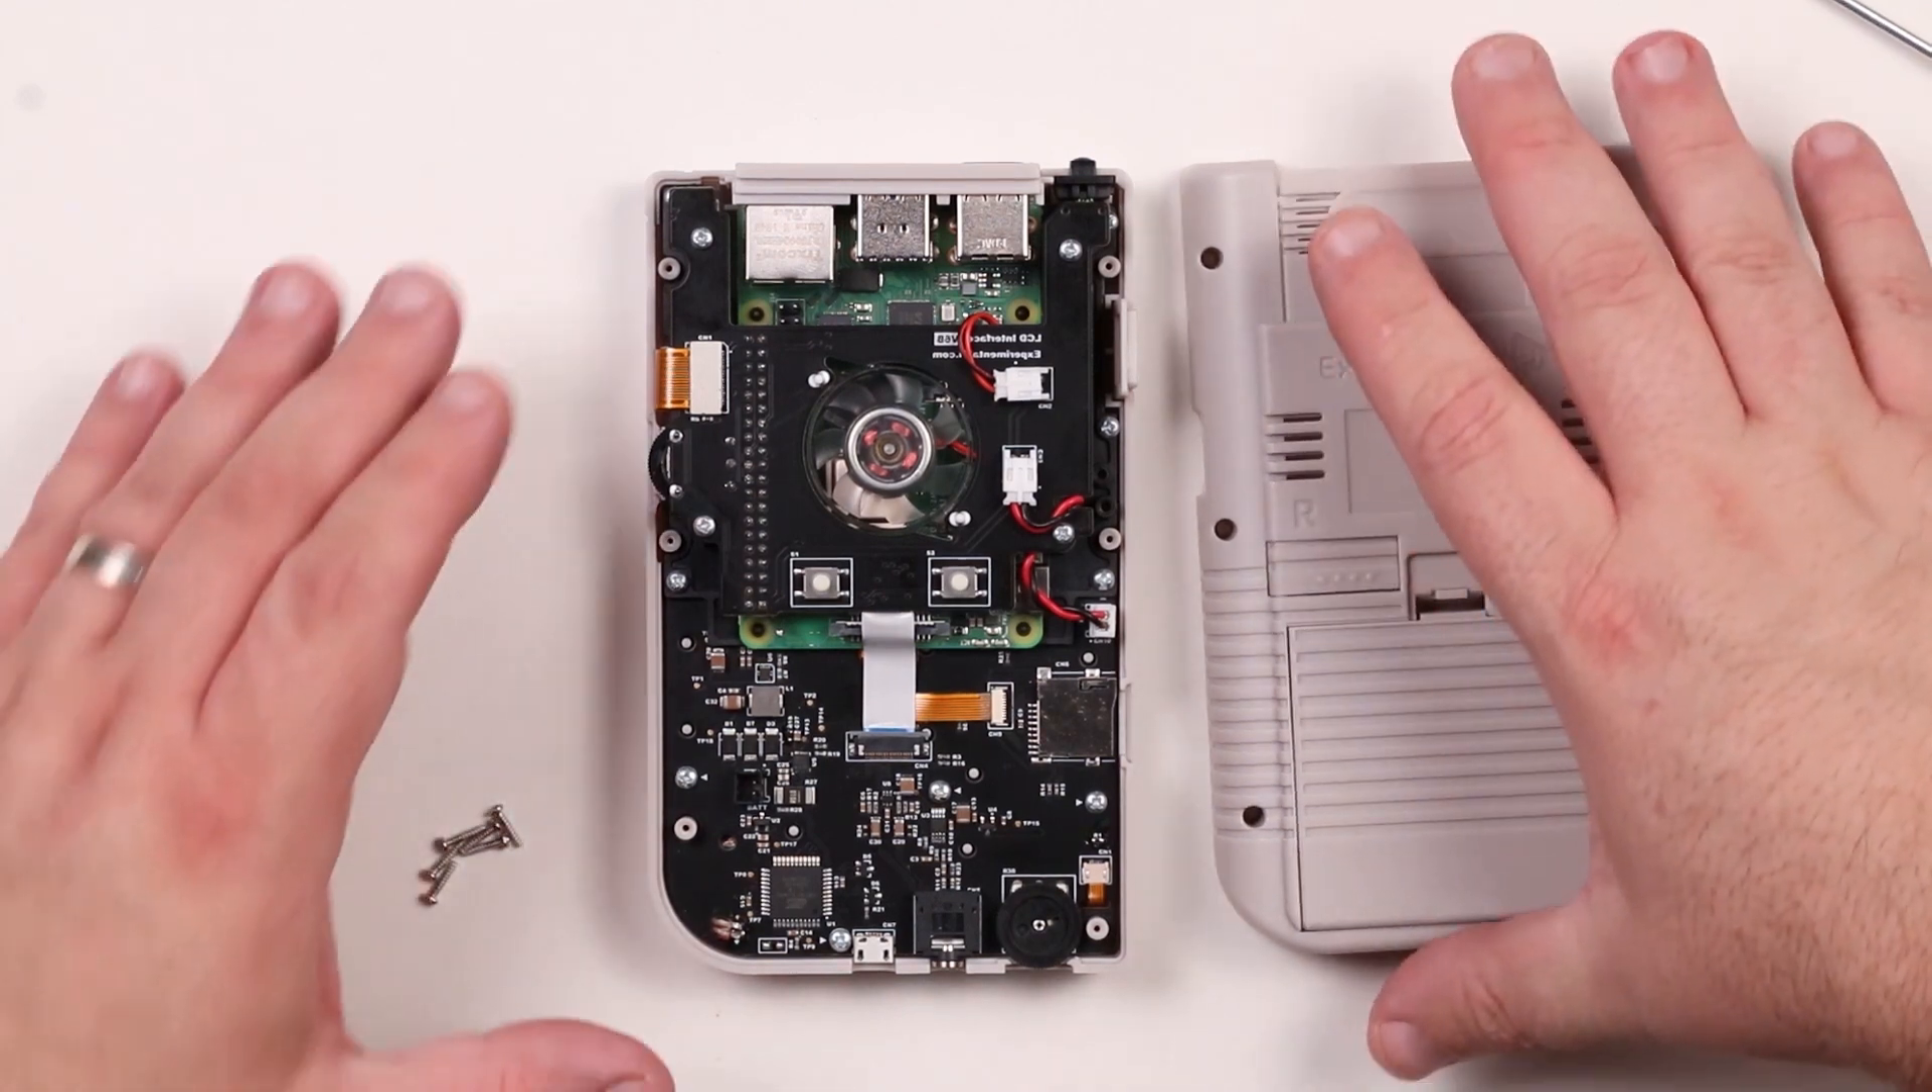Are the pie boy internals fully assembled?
Yes.